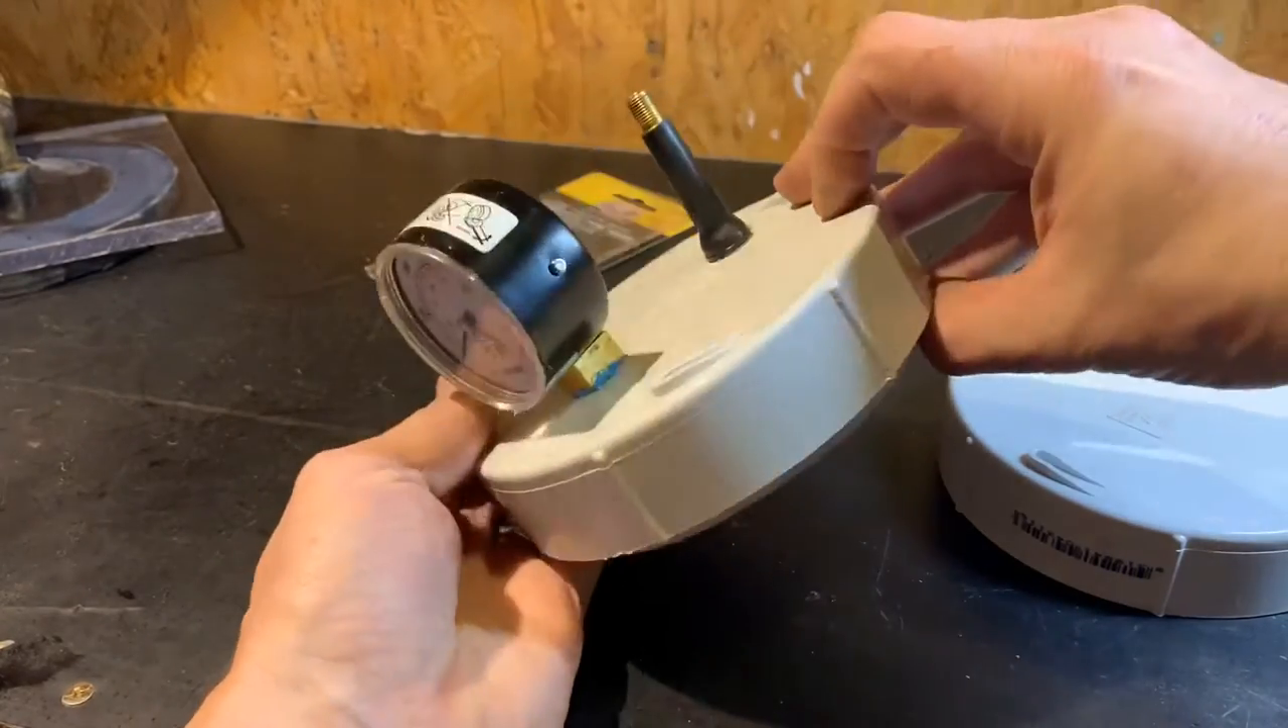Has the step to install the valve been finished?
Yes.